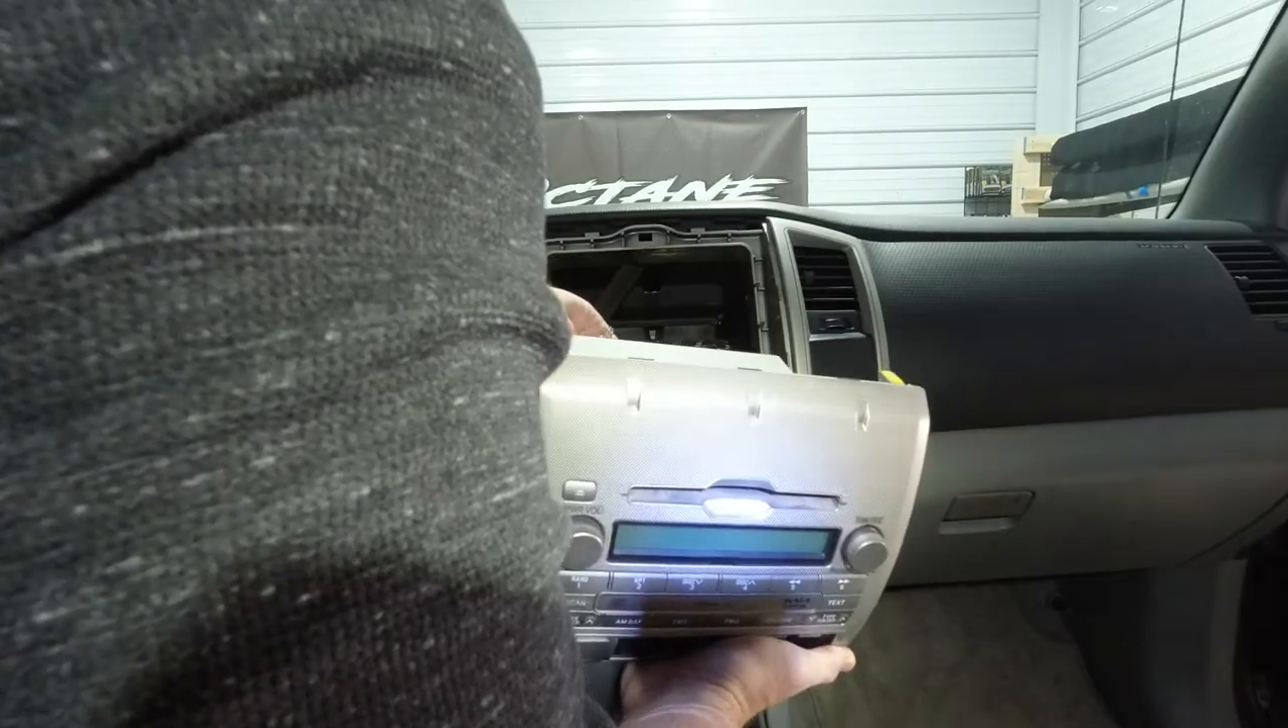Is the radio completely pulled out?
Yes.